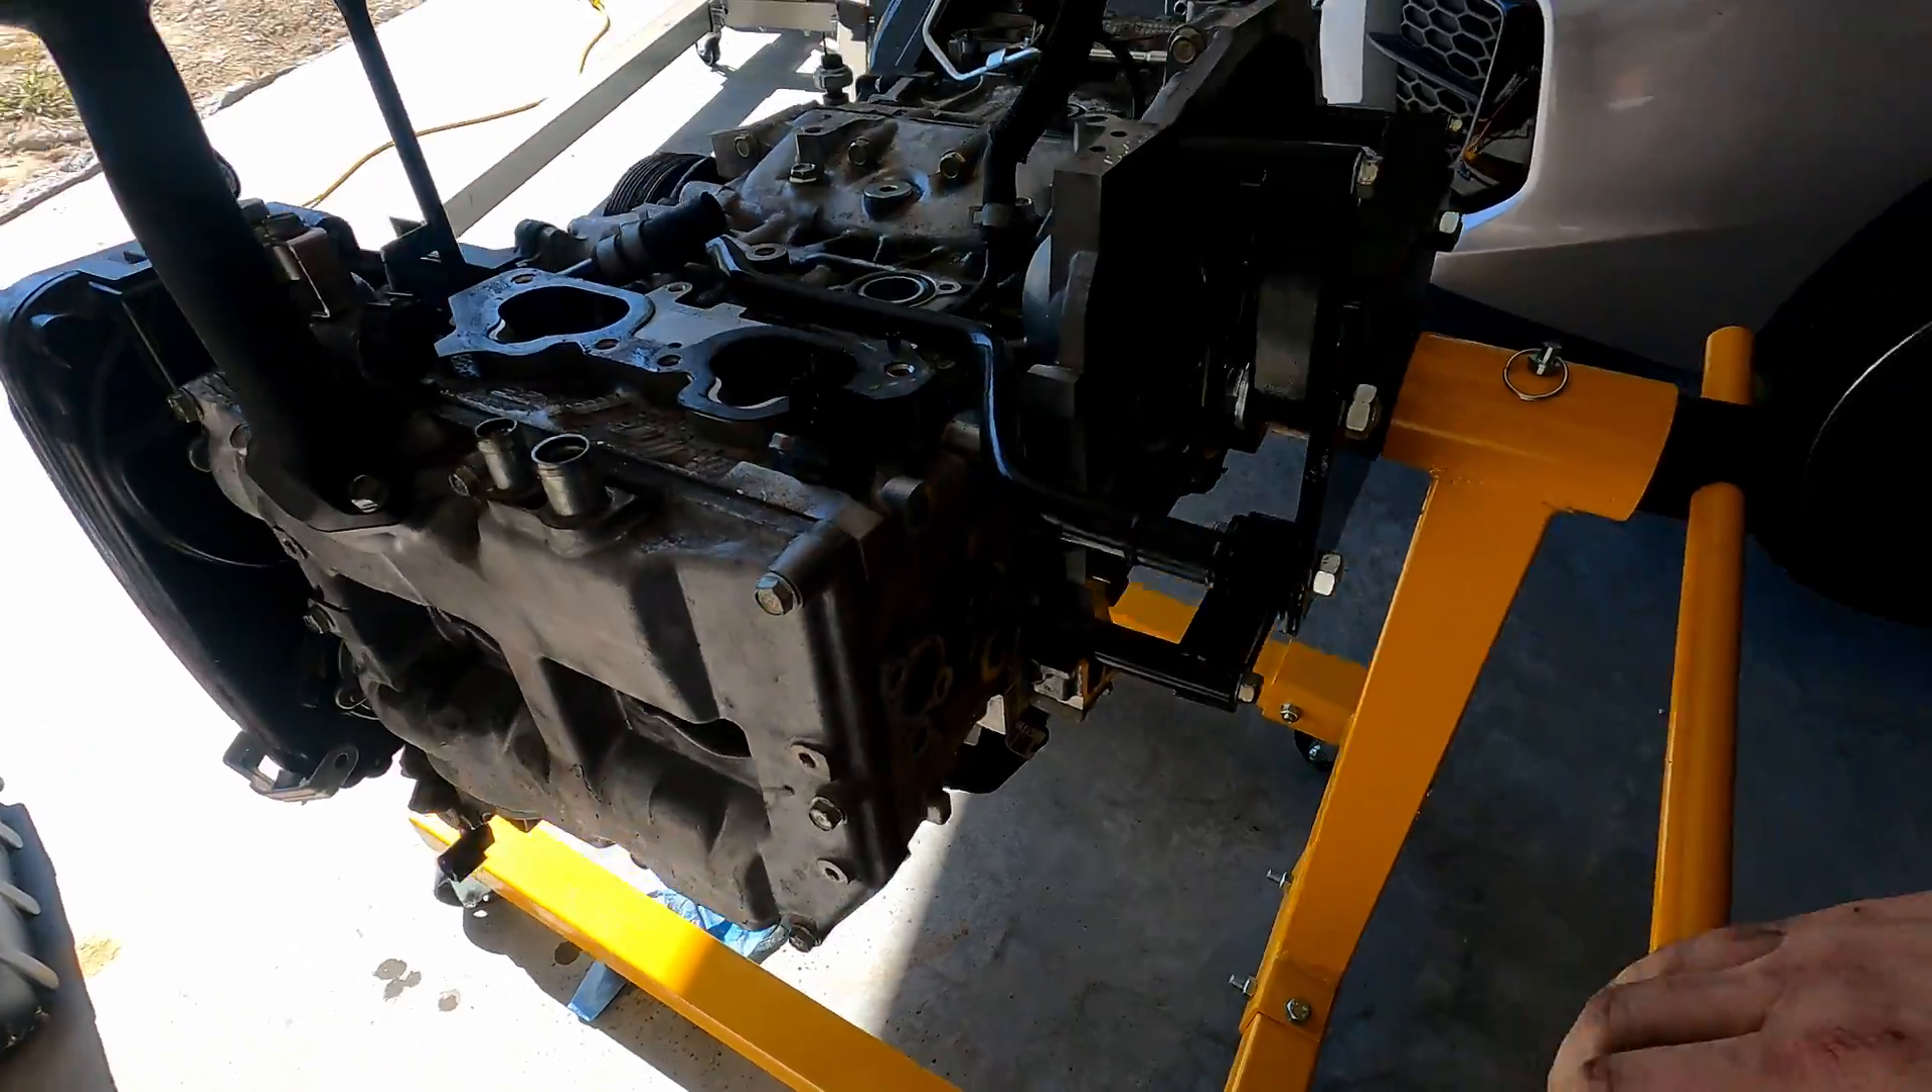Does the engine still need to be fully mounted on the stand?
No.